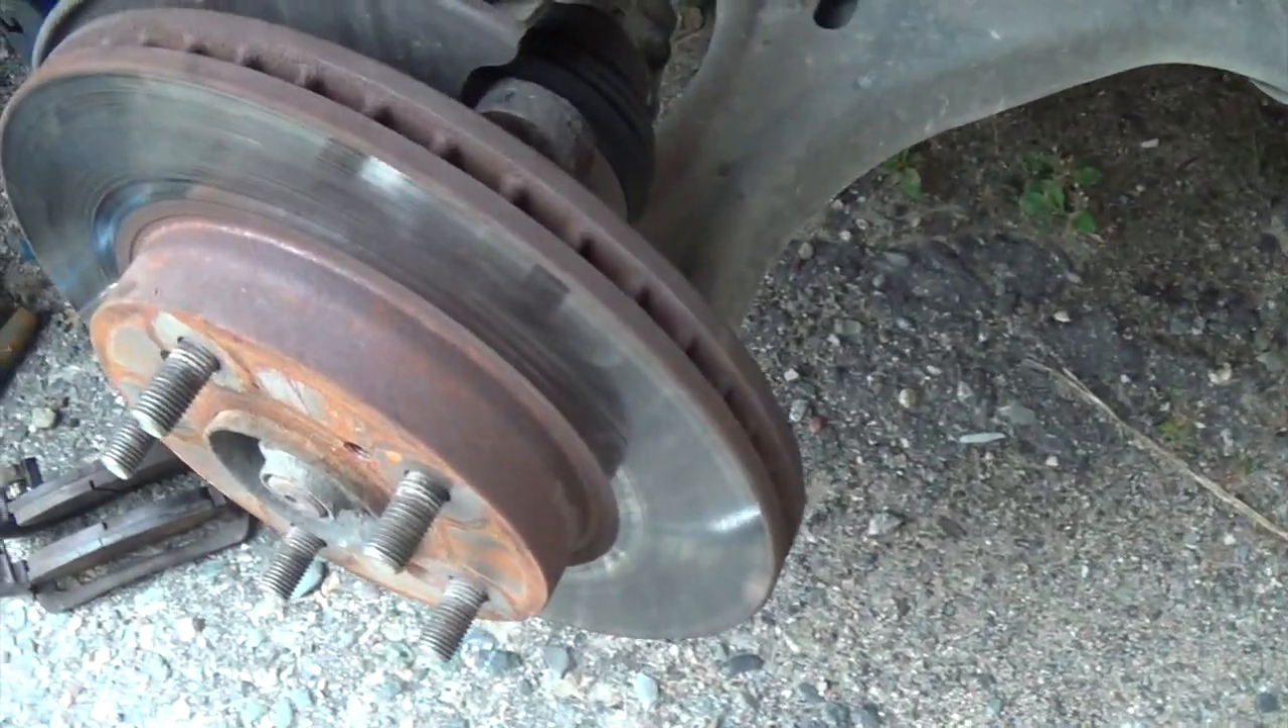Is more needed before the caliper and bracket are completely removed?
No.